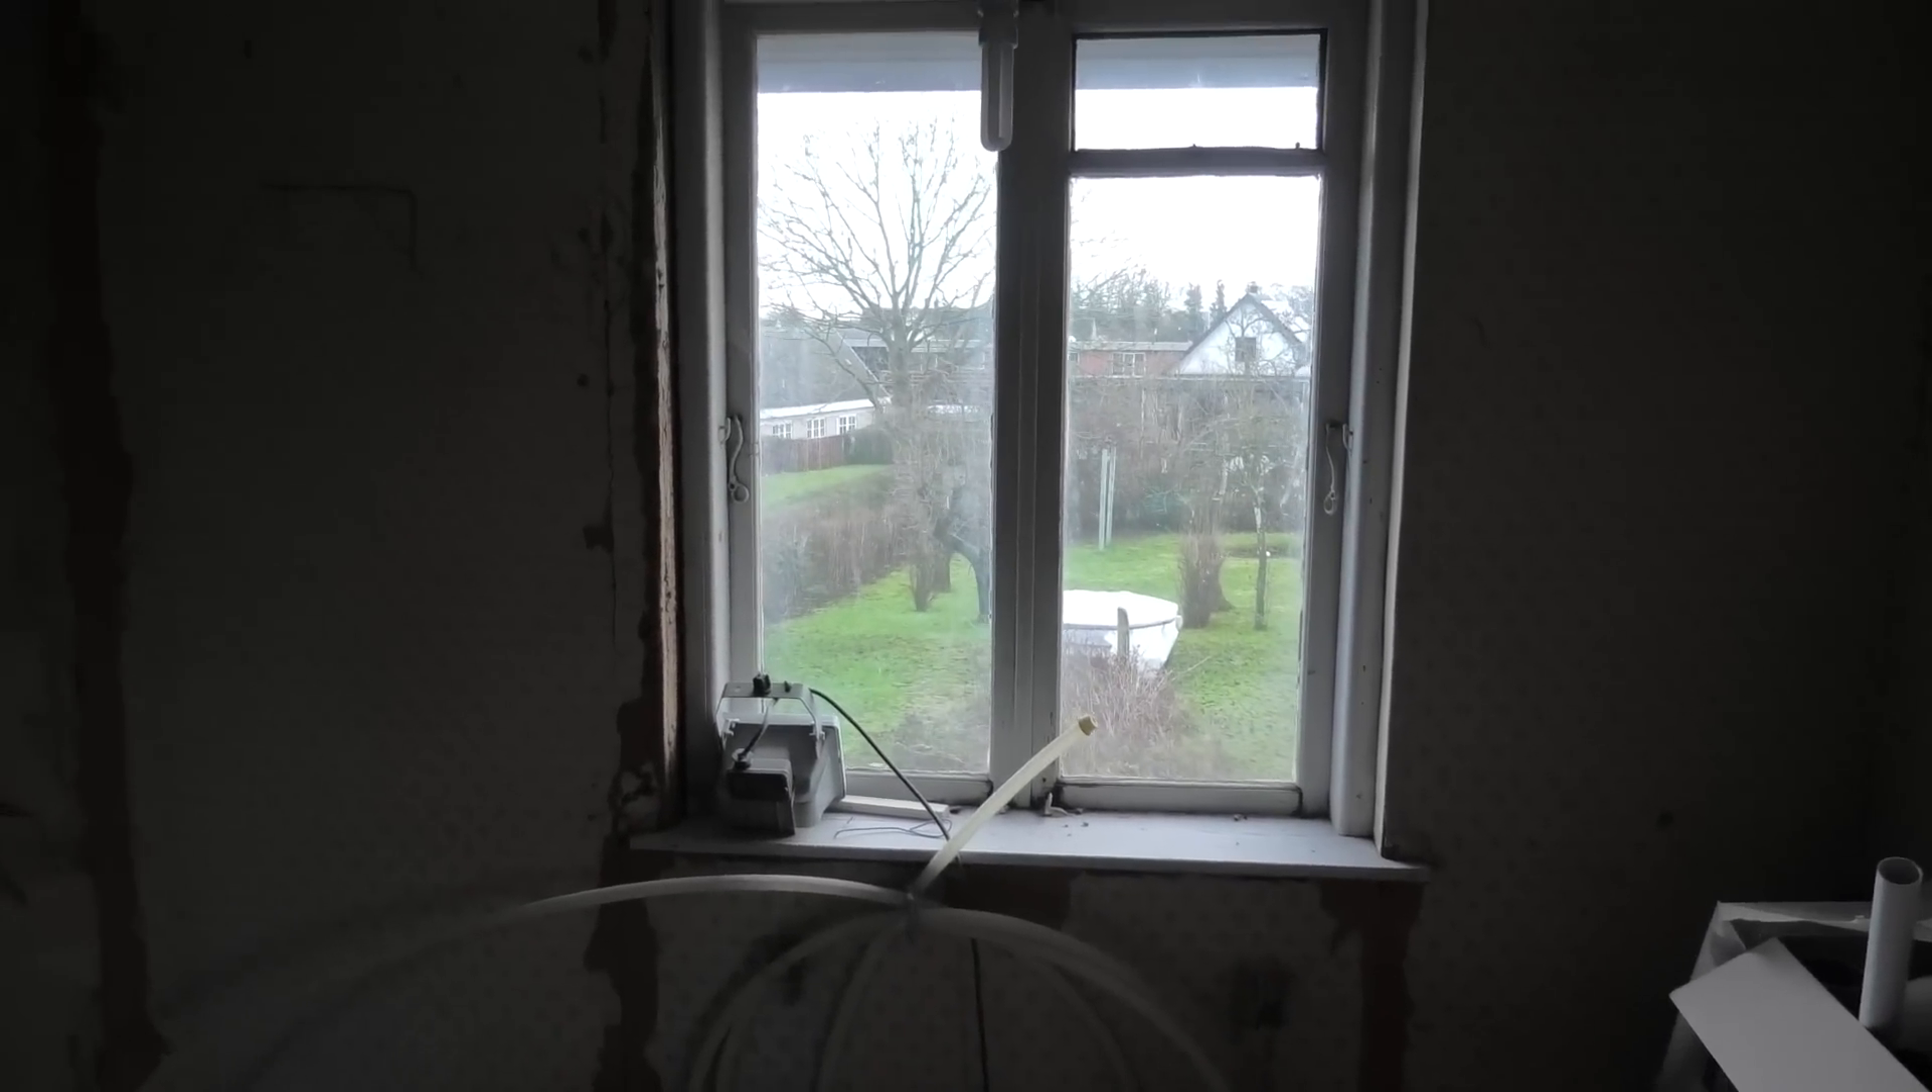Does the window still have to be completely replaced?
Yes.